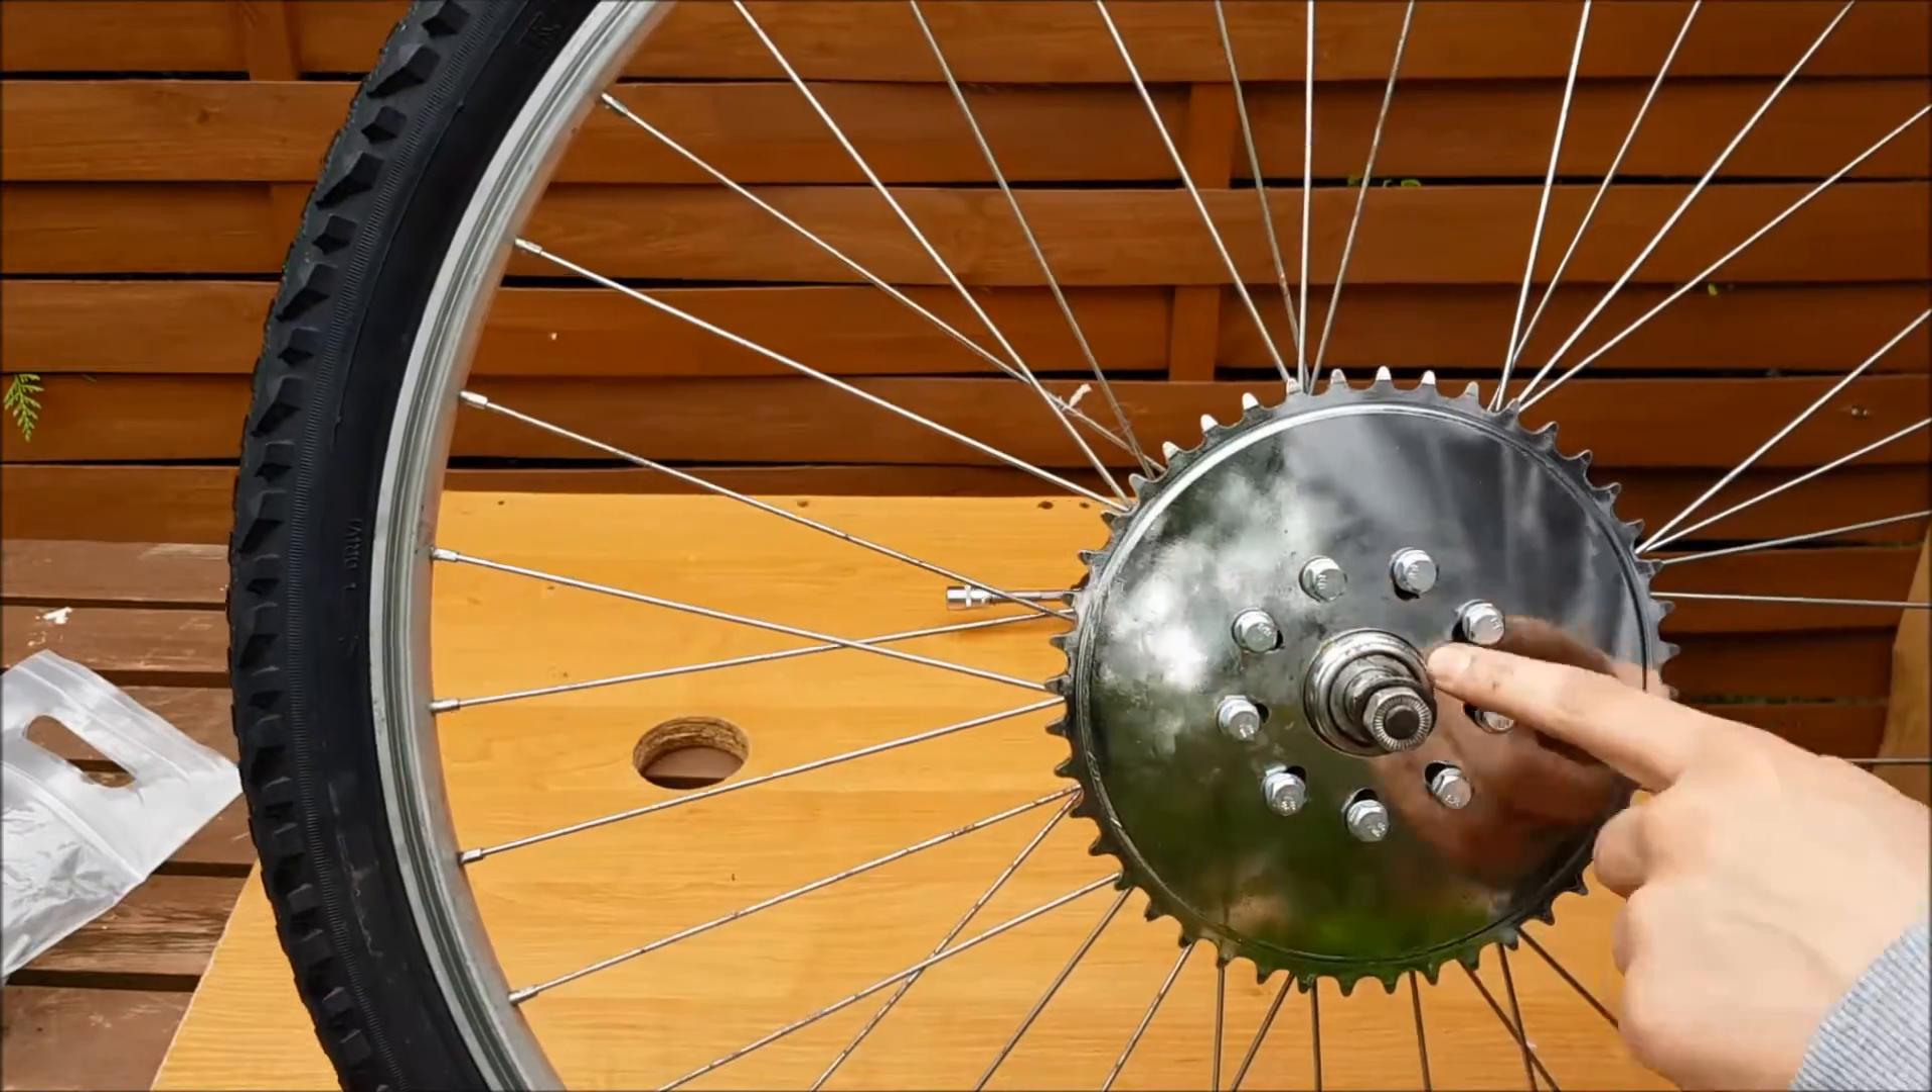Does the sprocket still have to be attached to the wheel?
No.